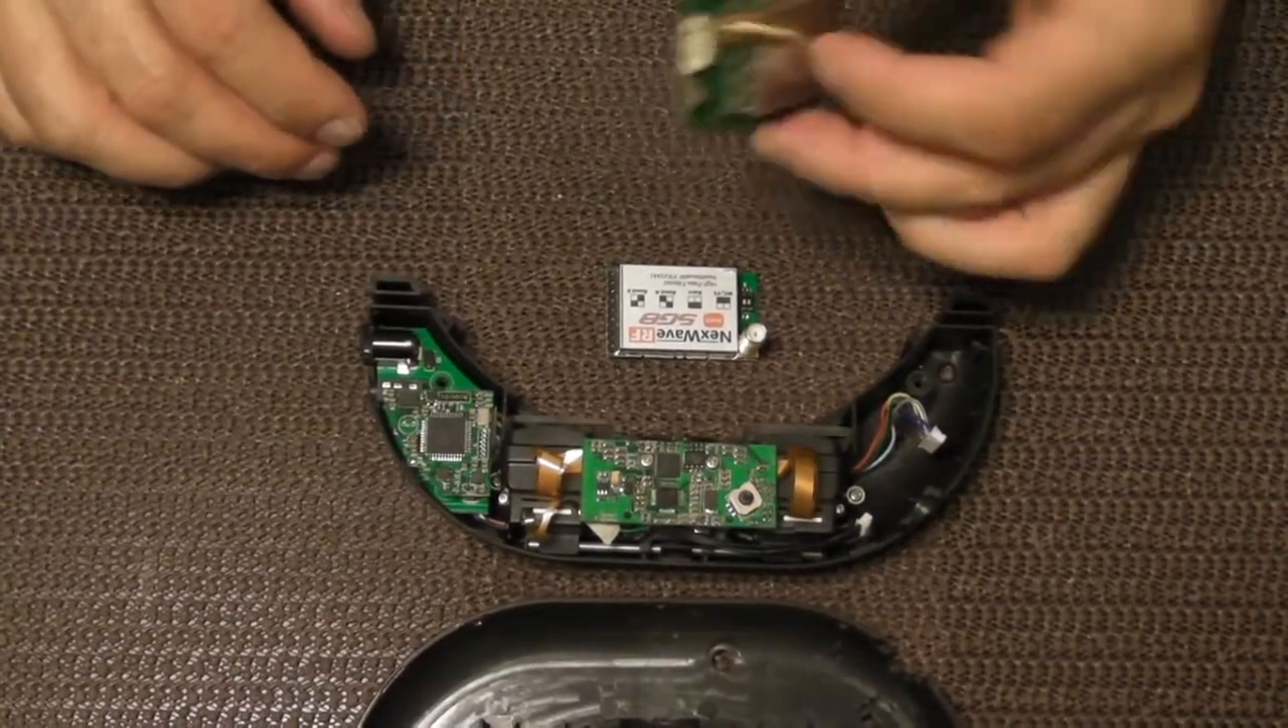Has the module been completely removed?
Yes.